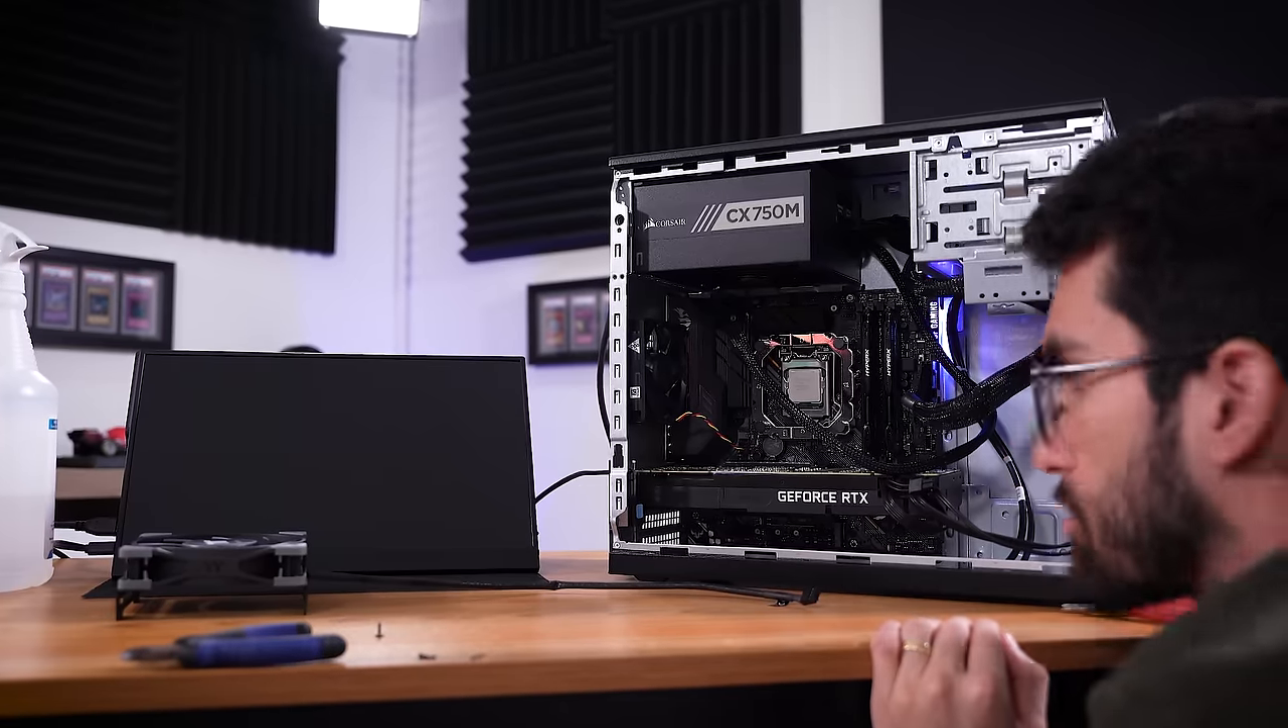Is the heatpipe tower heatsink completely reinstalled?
No.